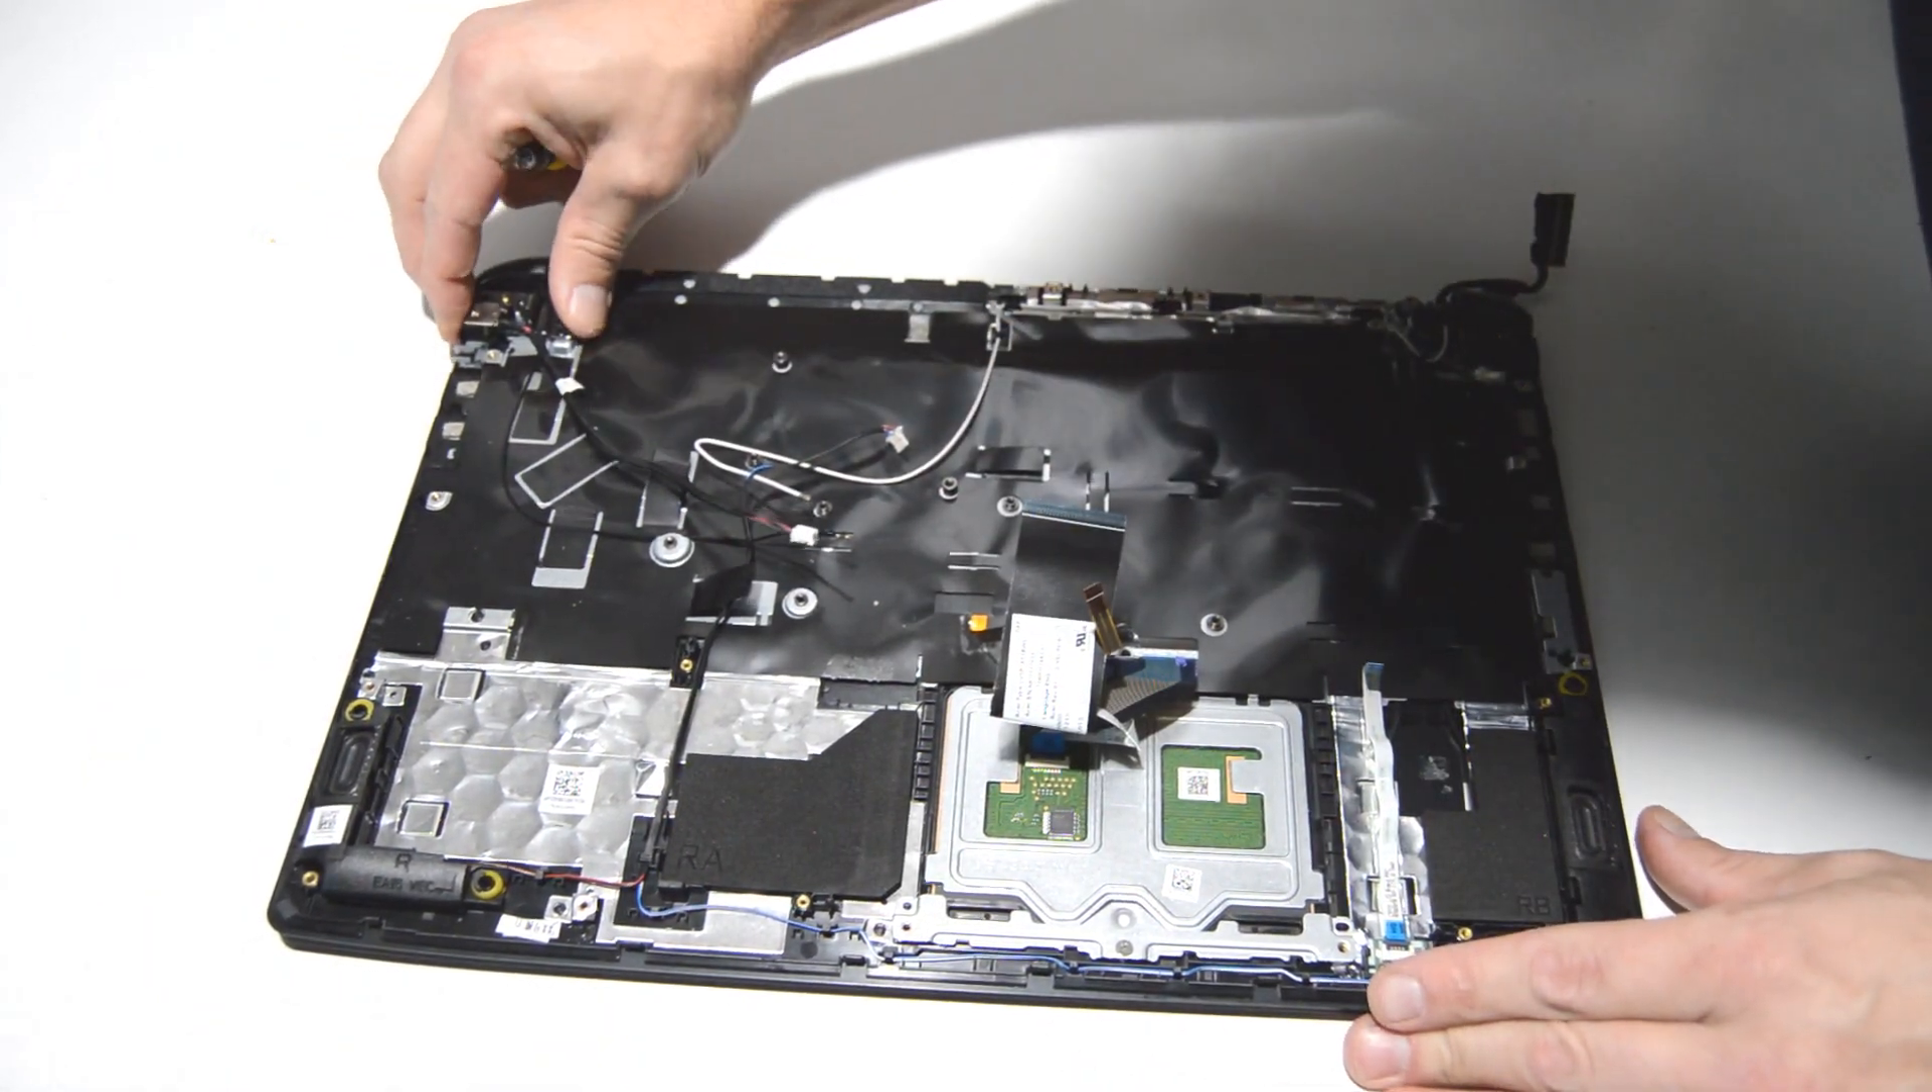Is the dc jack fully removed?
No.